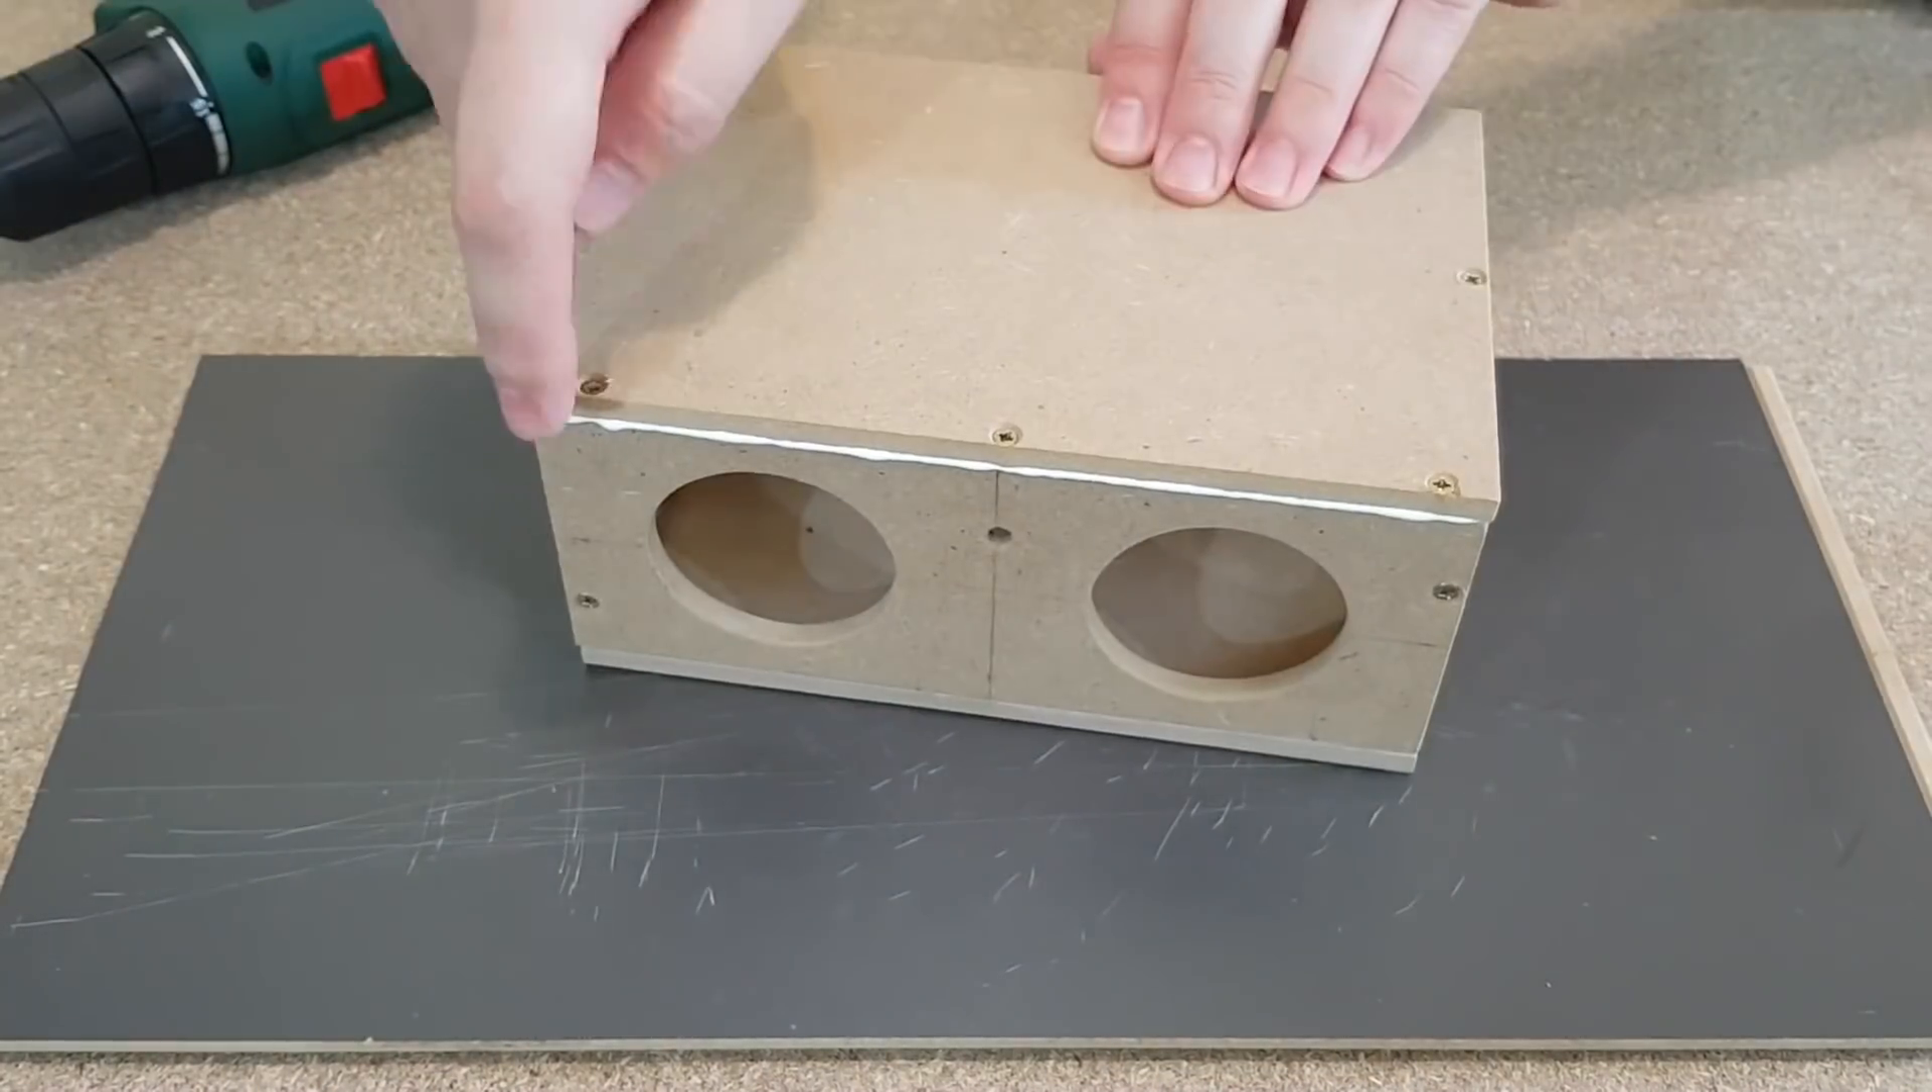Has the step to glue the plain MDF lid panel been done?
Yes.